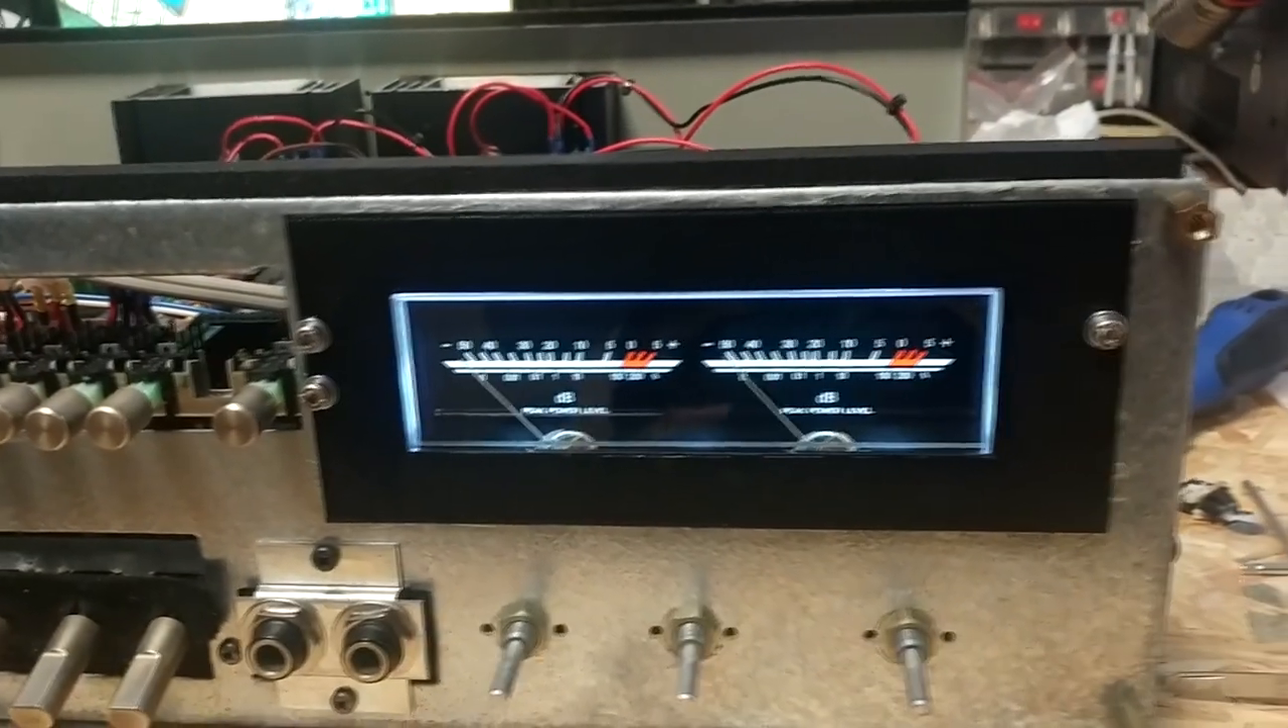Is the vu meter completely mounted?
Yes.